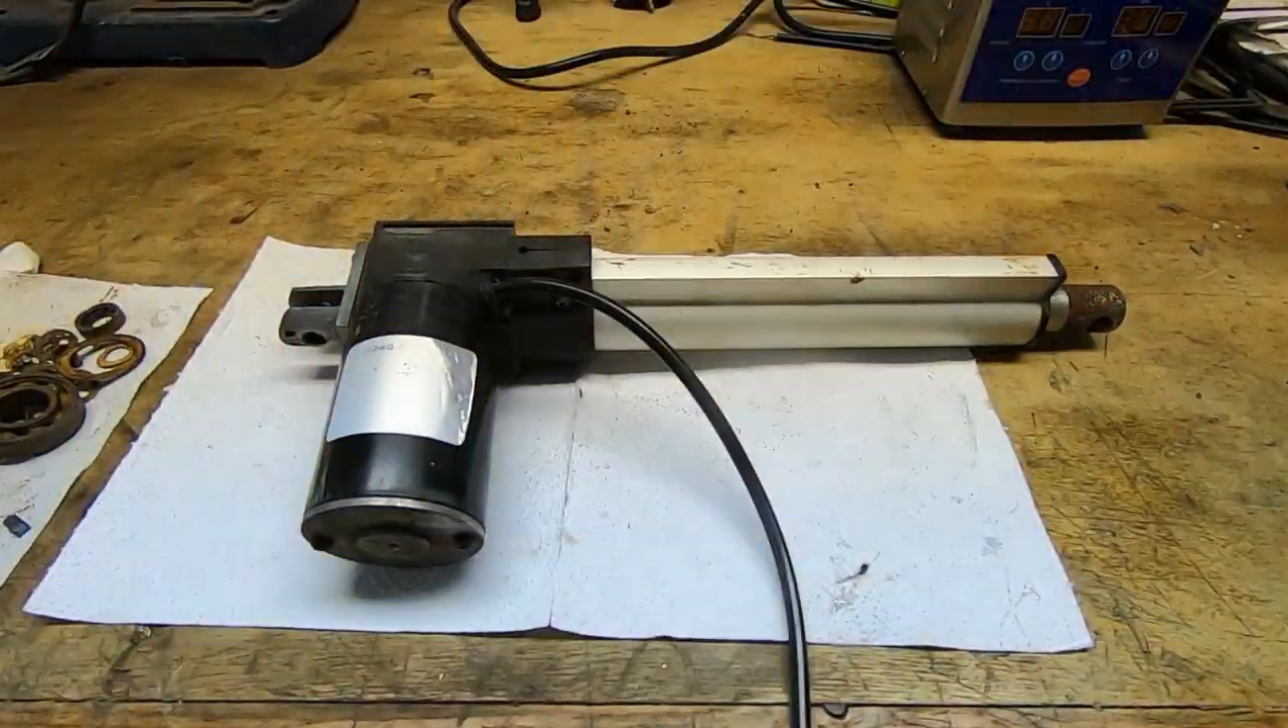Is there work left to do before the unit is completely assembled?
No.